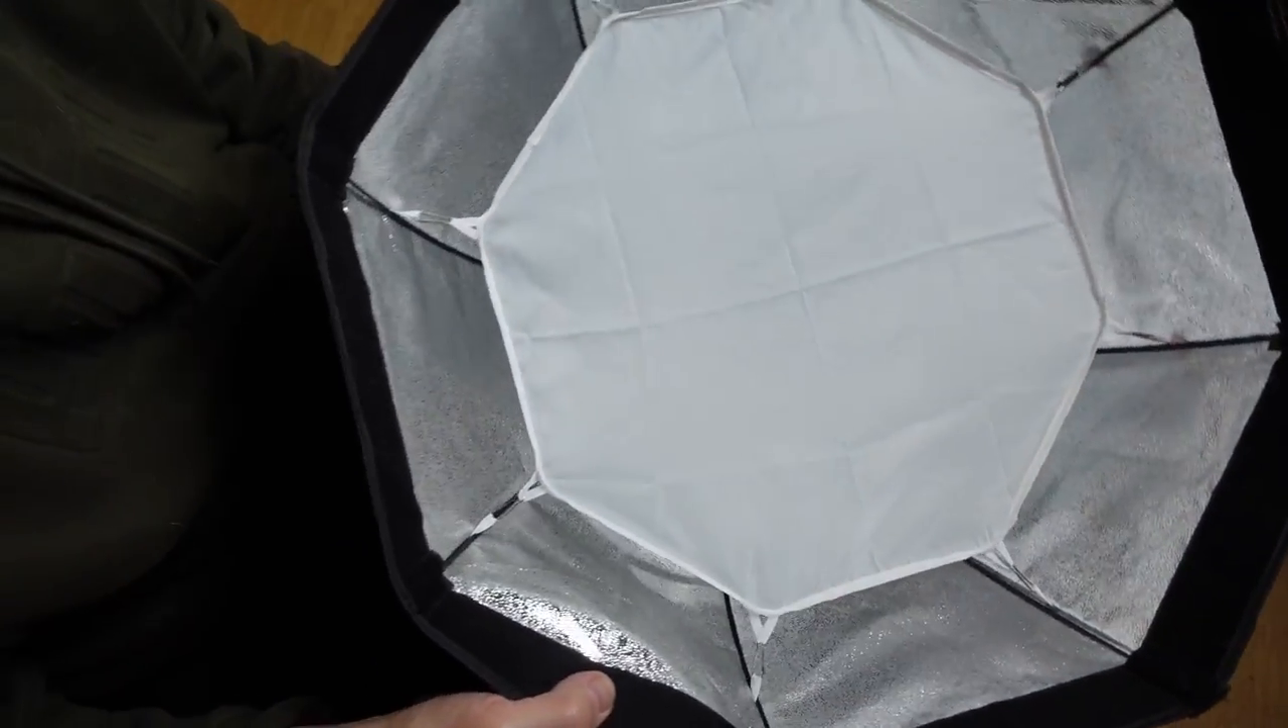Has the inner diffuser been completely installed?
Yes.